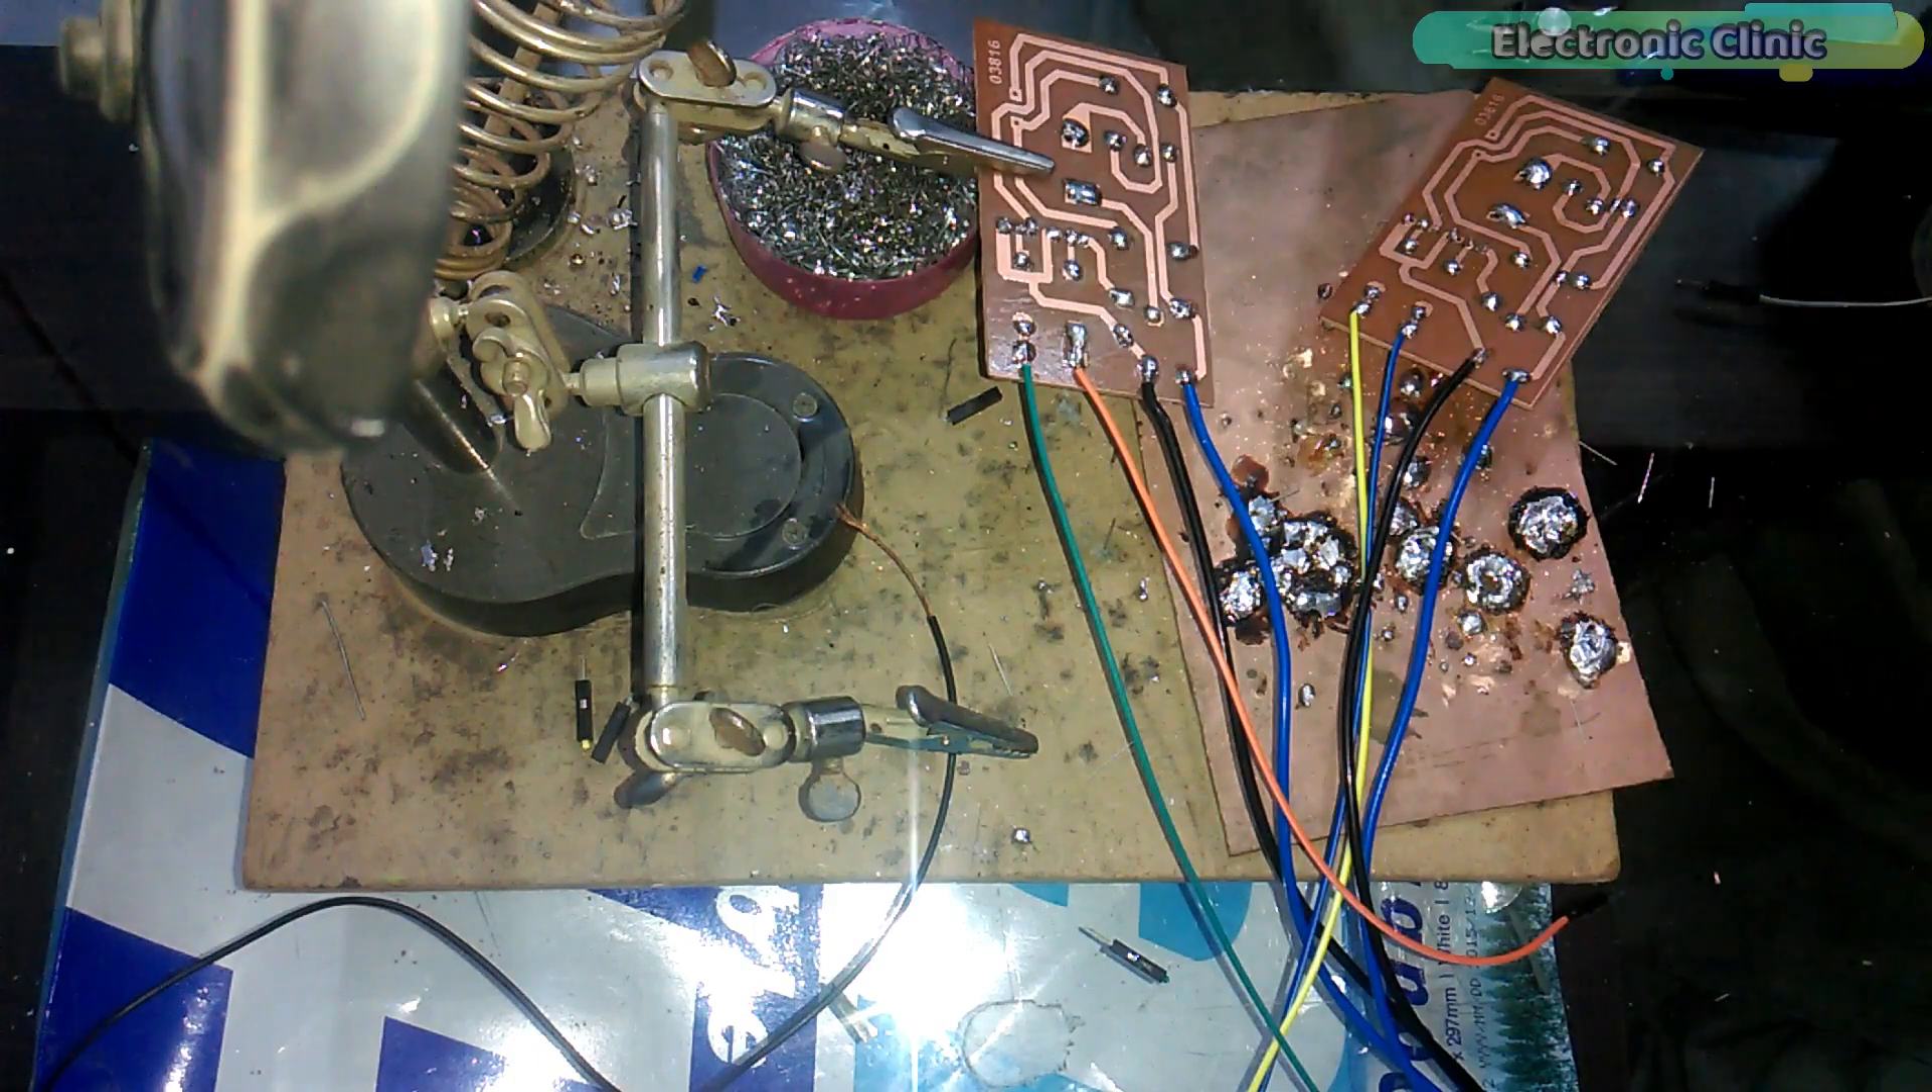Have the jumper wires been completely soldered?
Yes.